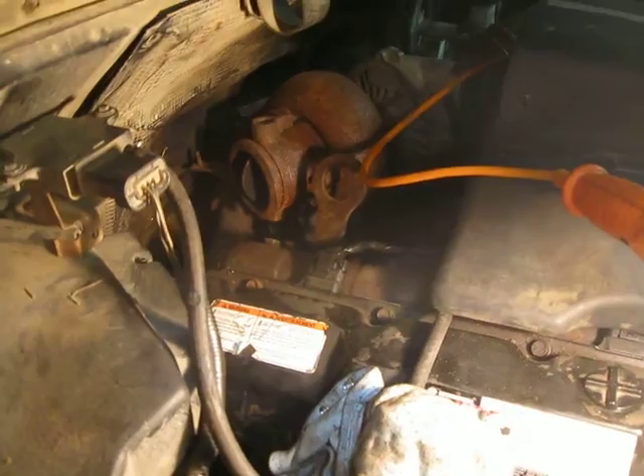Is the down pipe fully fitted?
No.